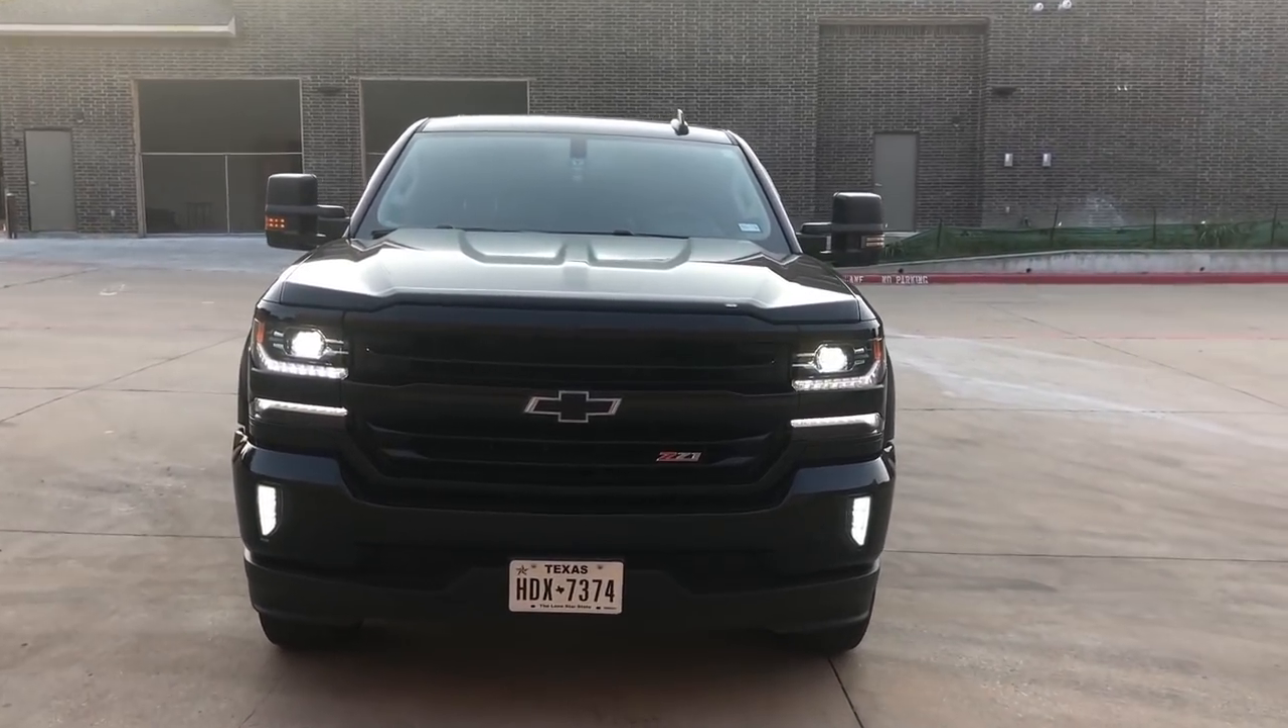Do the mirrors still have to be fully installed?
No.